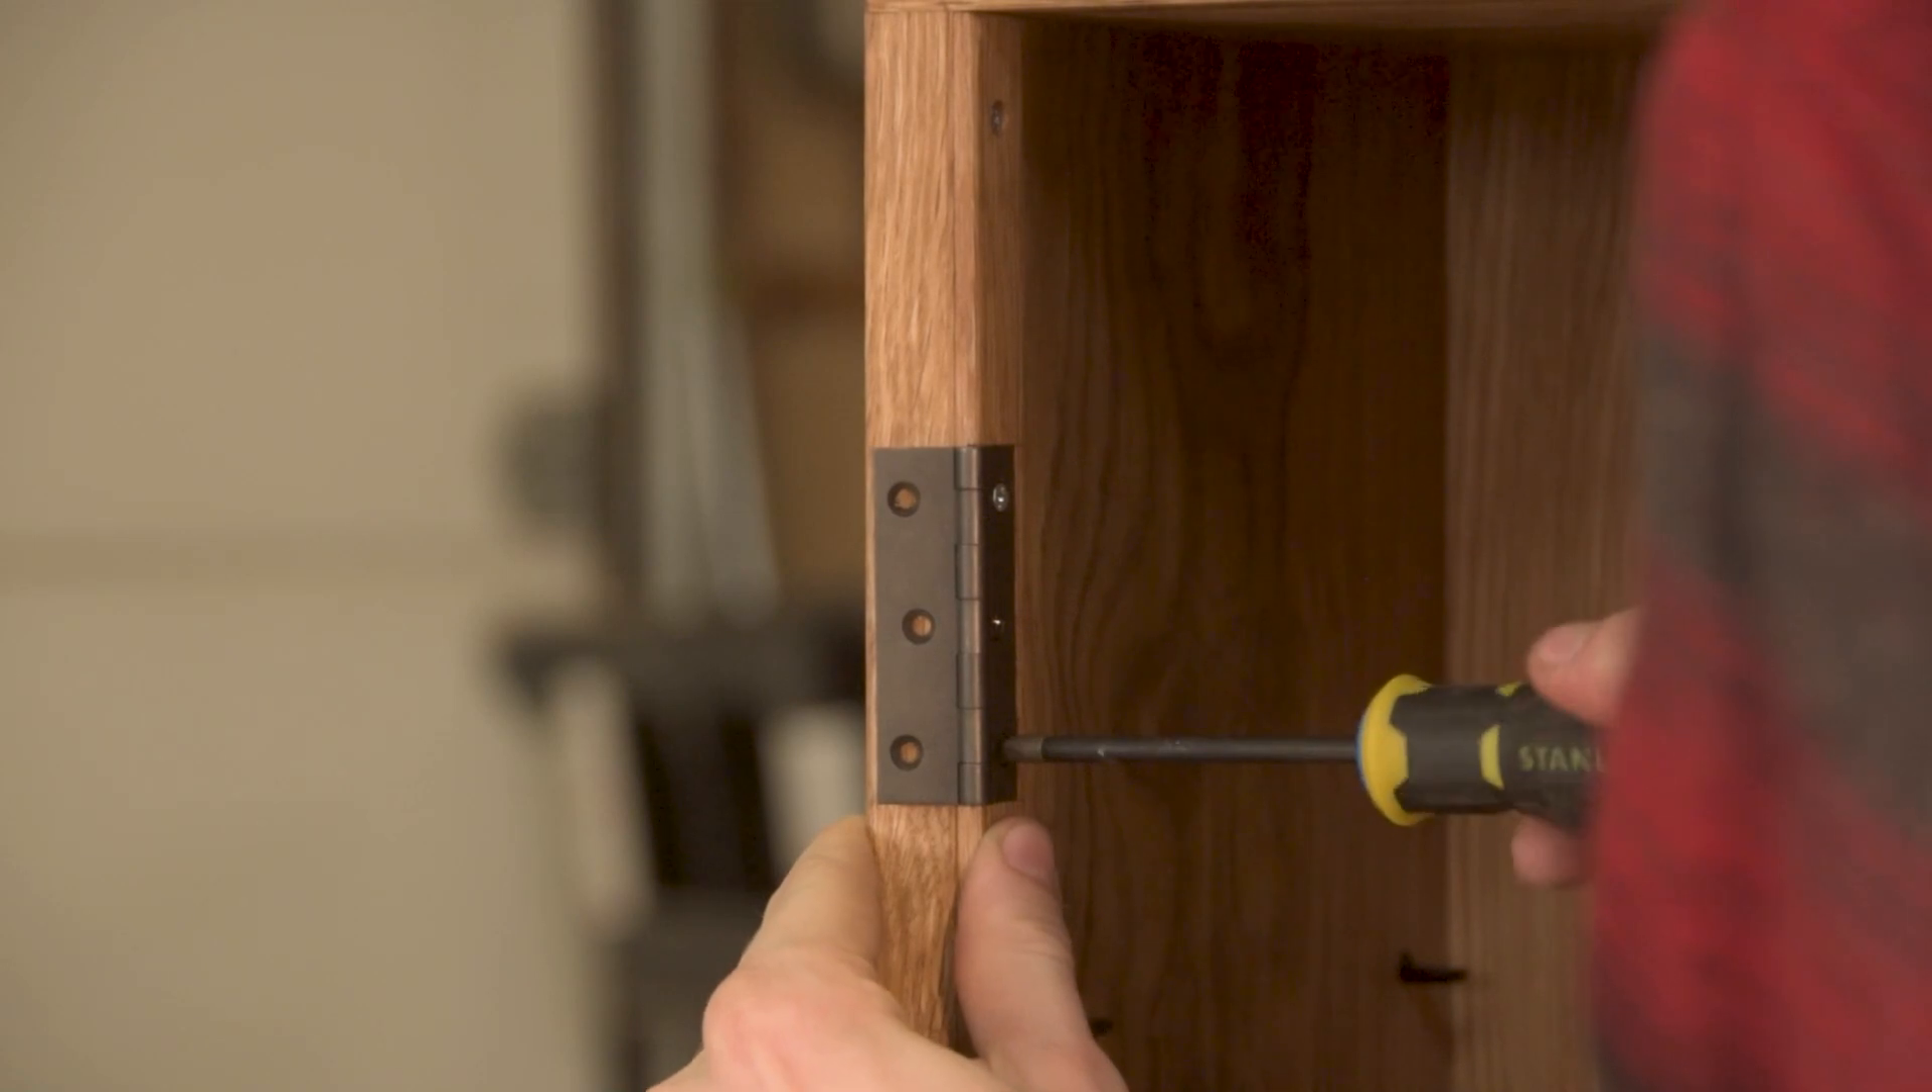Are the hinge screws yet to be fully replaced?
Yes.